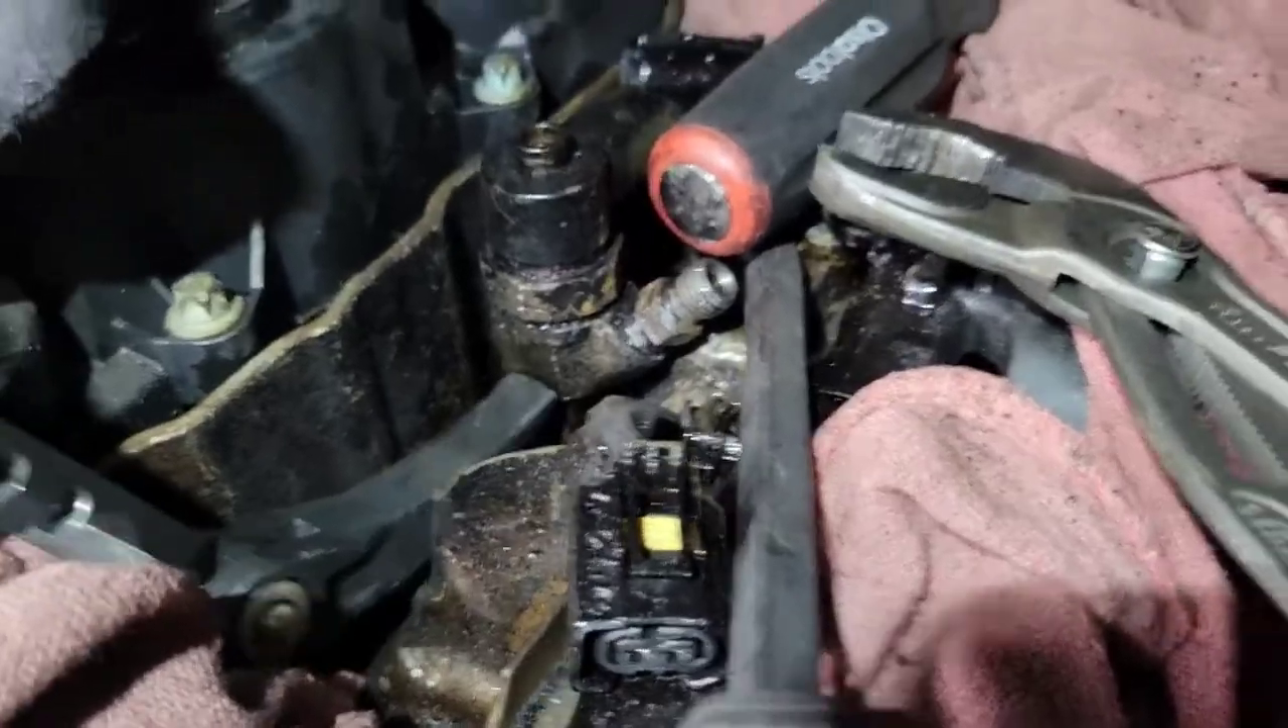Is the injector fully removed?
No.